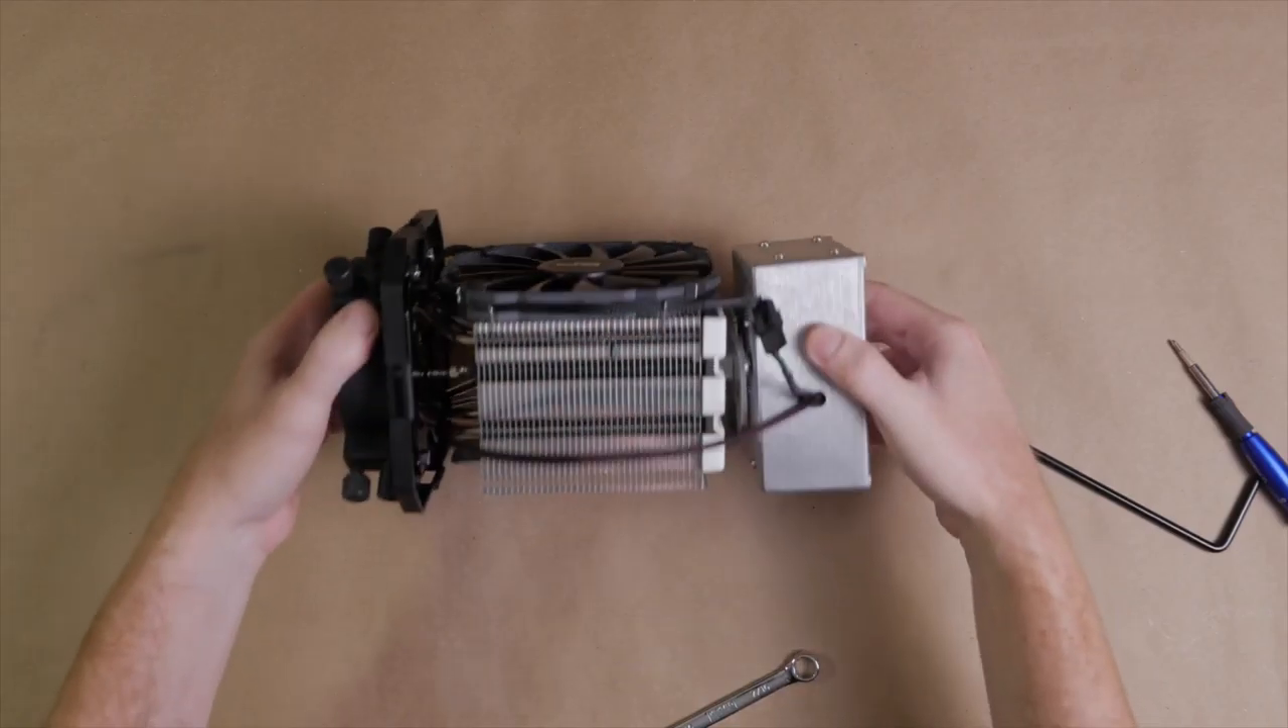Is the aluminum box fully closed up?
Yes.